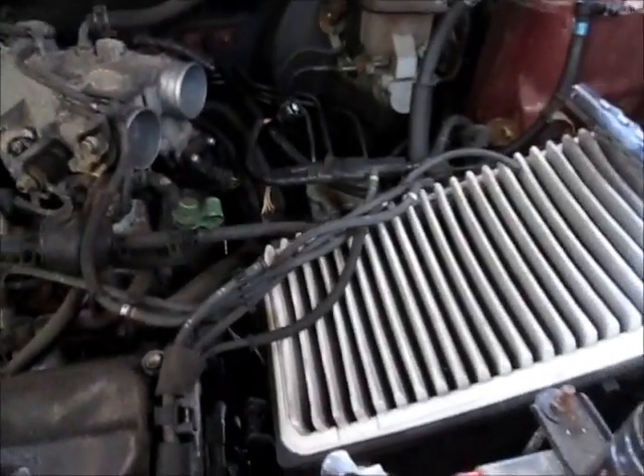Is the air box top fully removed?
Yes.